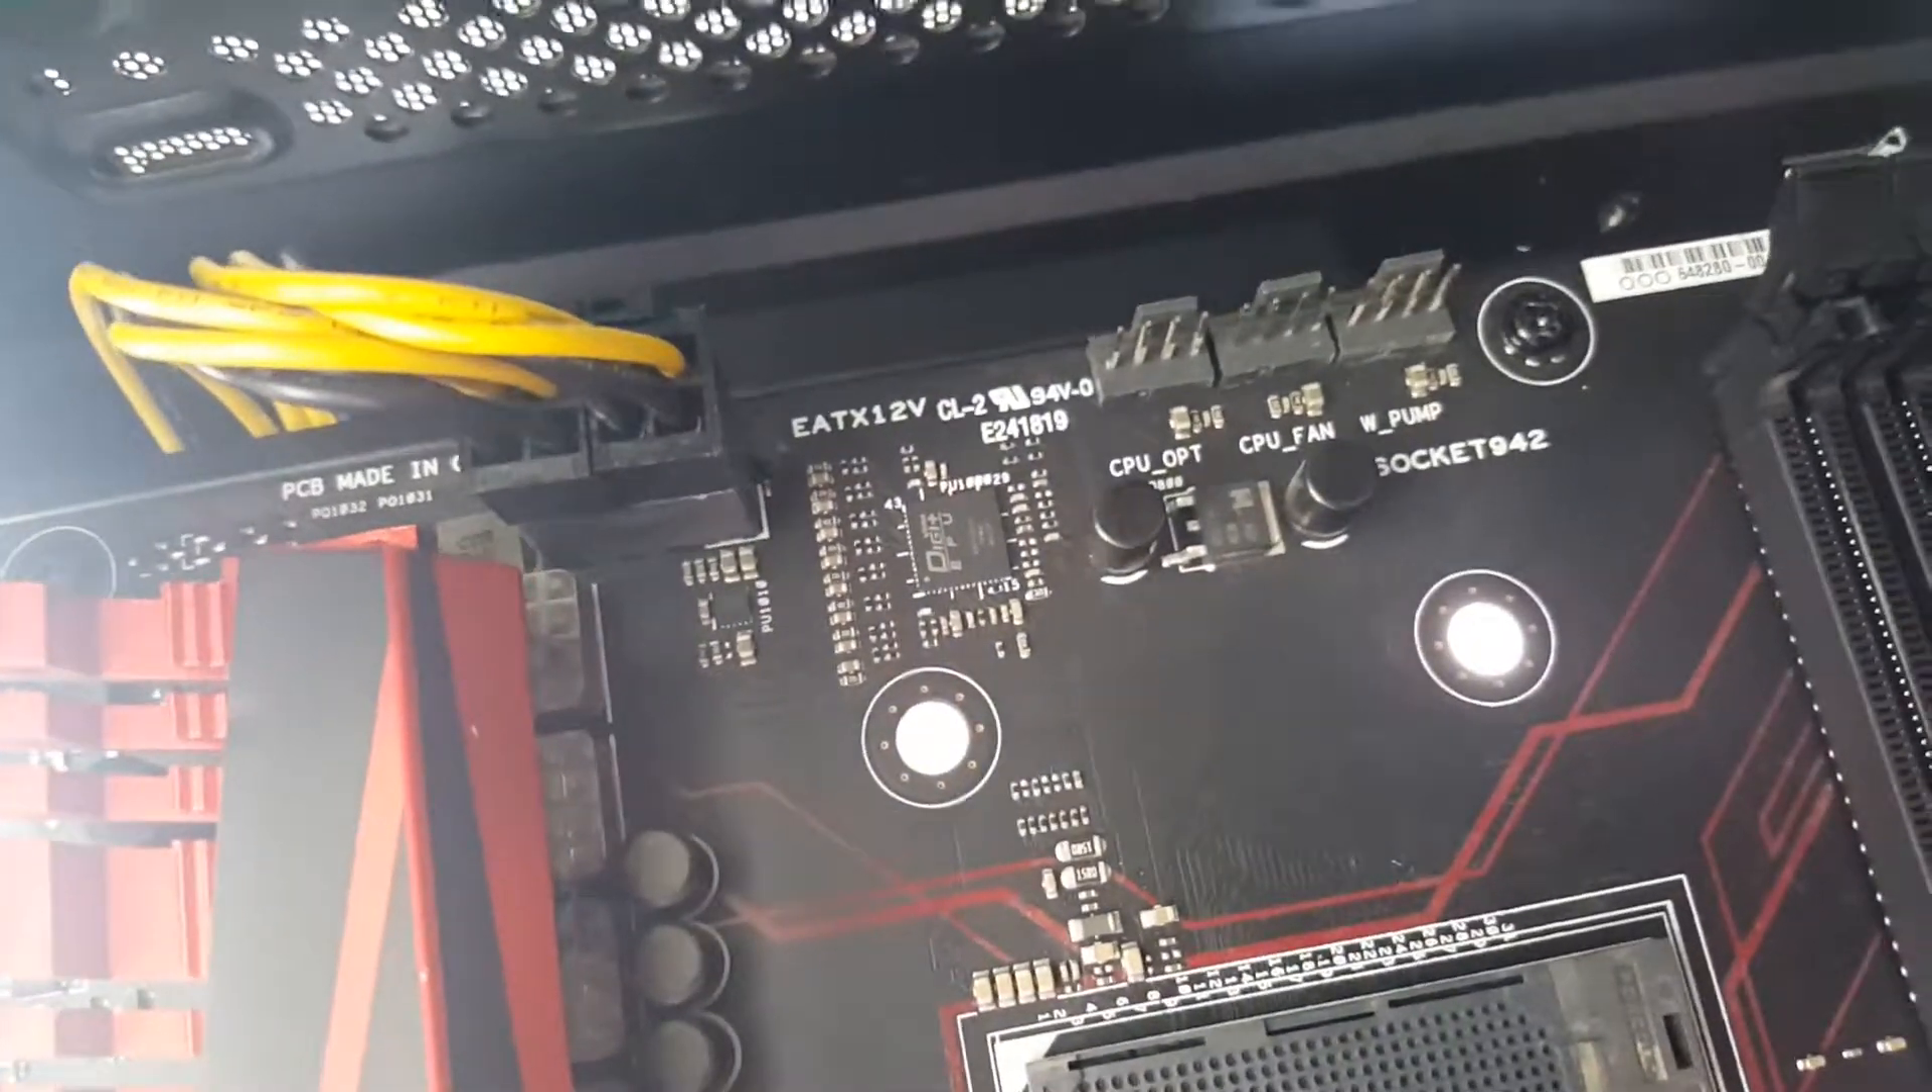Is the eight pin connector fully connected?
Yes.